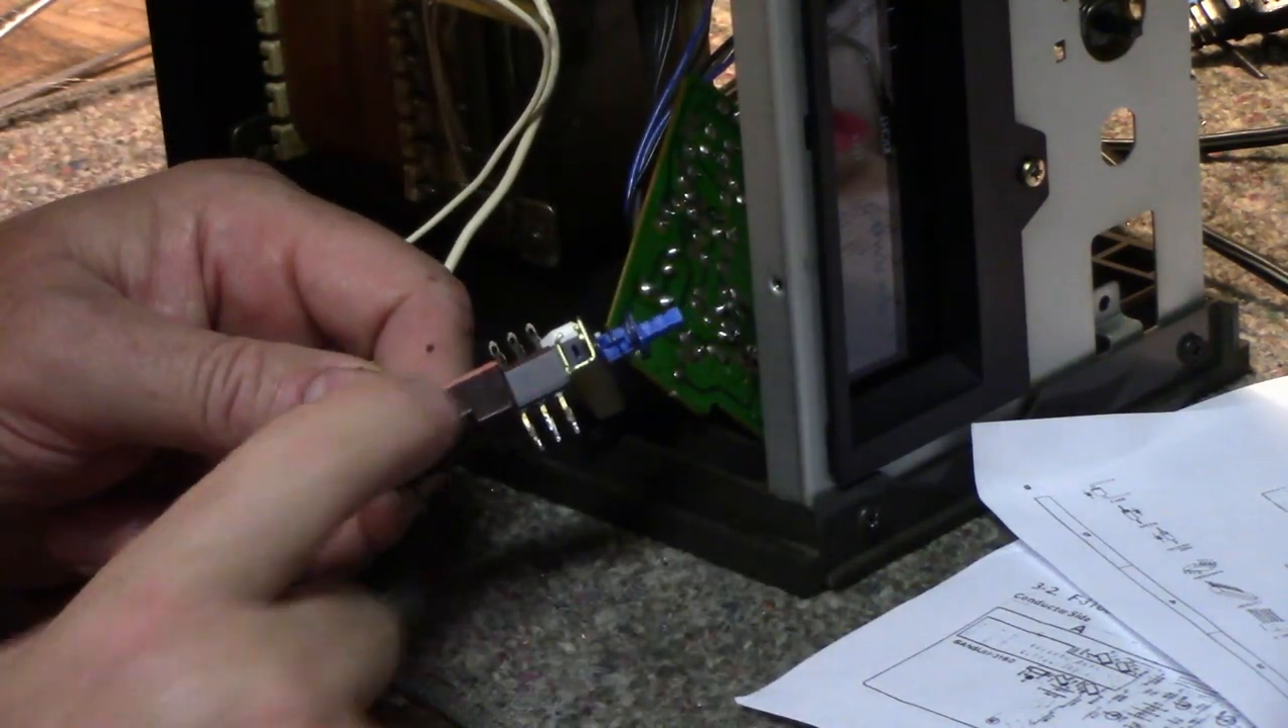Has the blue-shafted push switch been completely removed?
Yes.